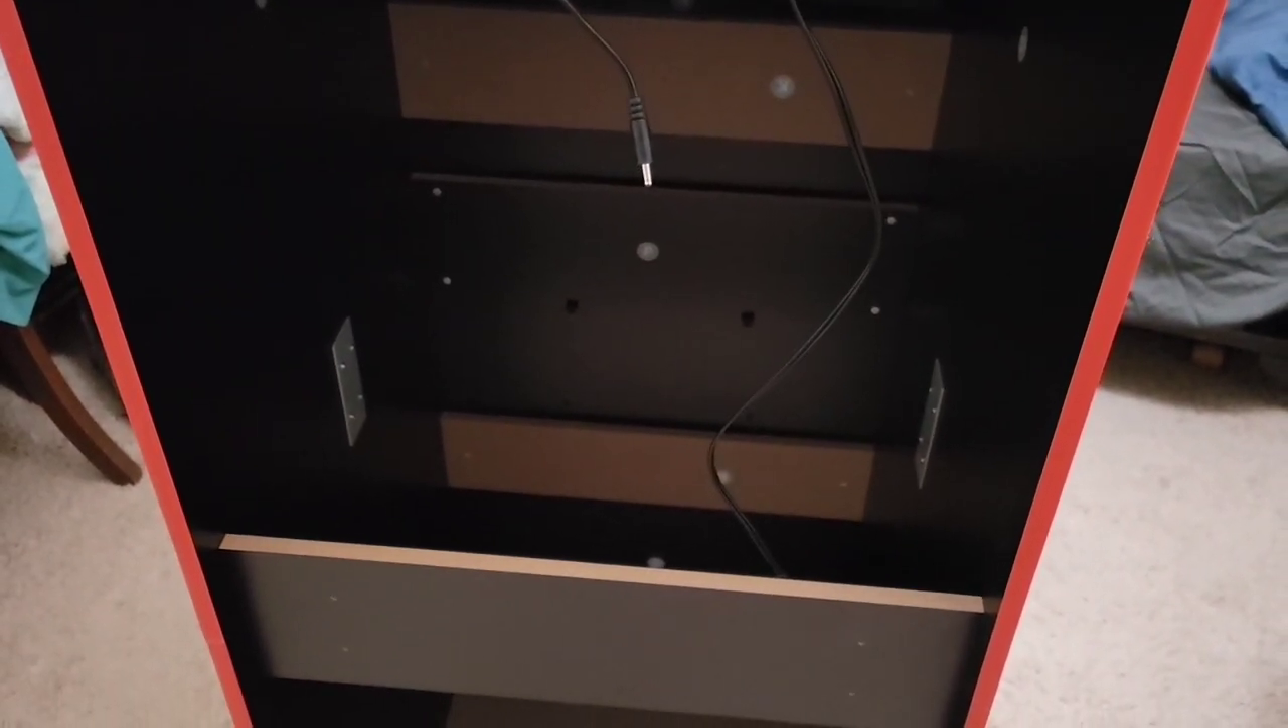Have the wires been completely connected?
No.